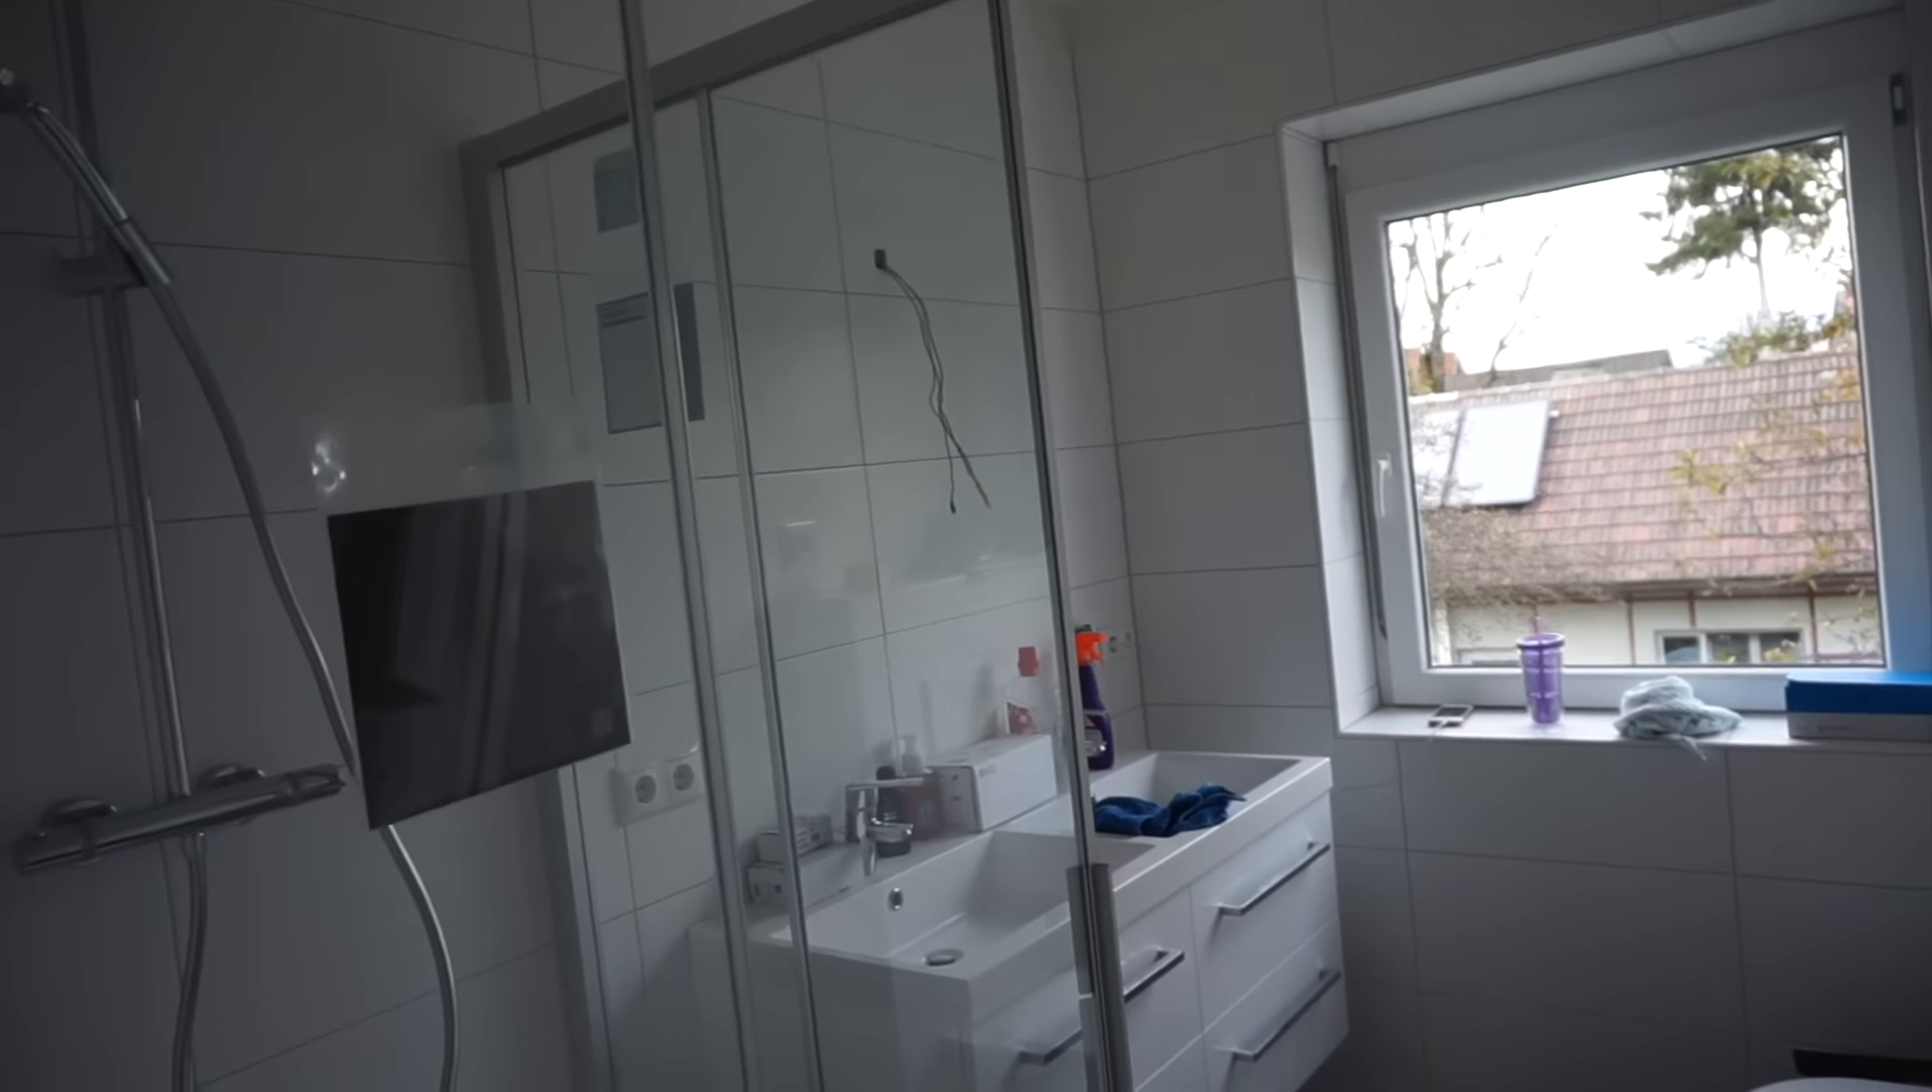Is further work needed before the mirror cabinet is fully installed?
Yes.